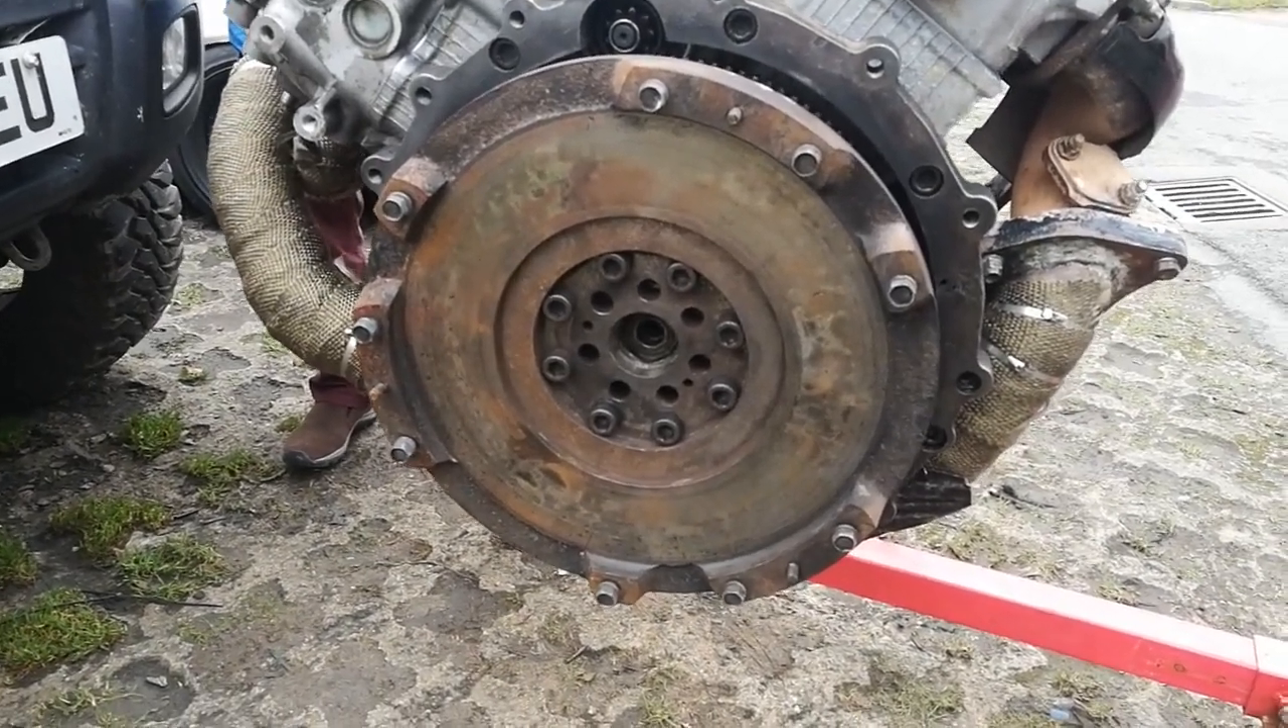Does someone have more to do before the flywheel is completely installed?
No.